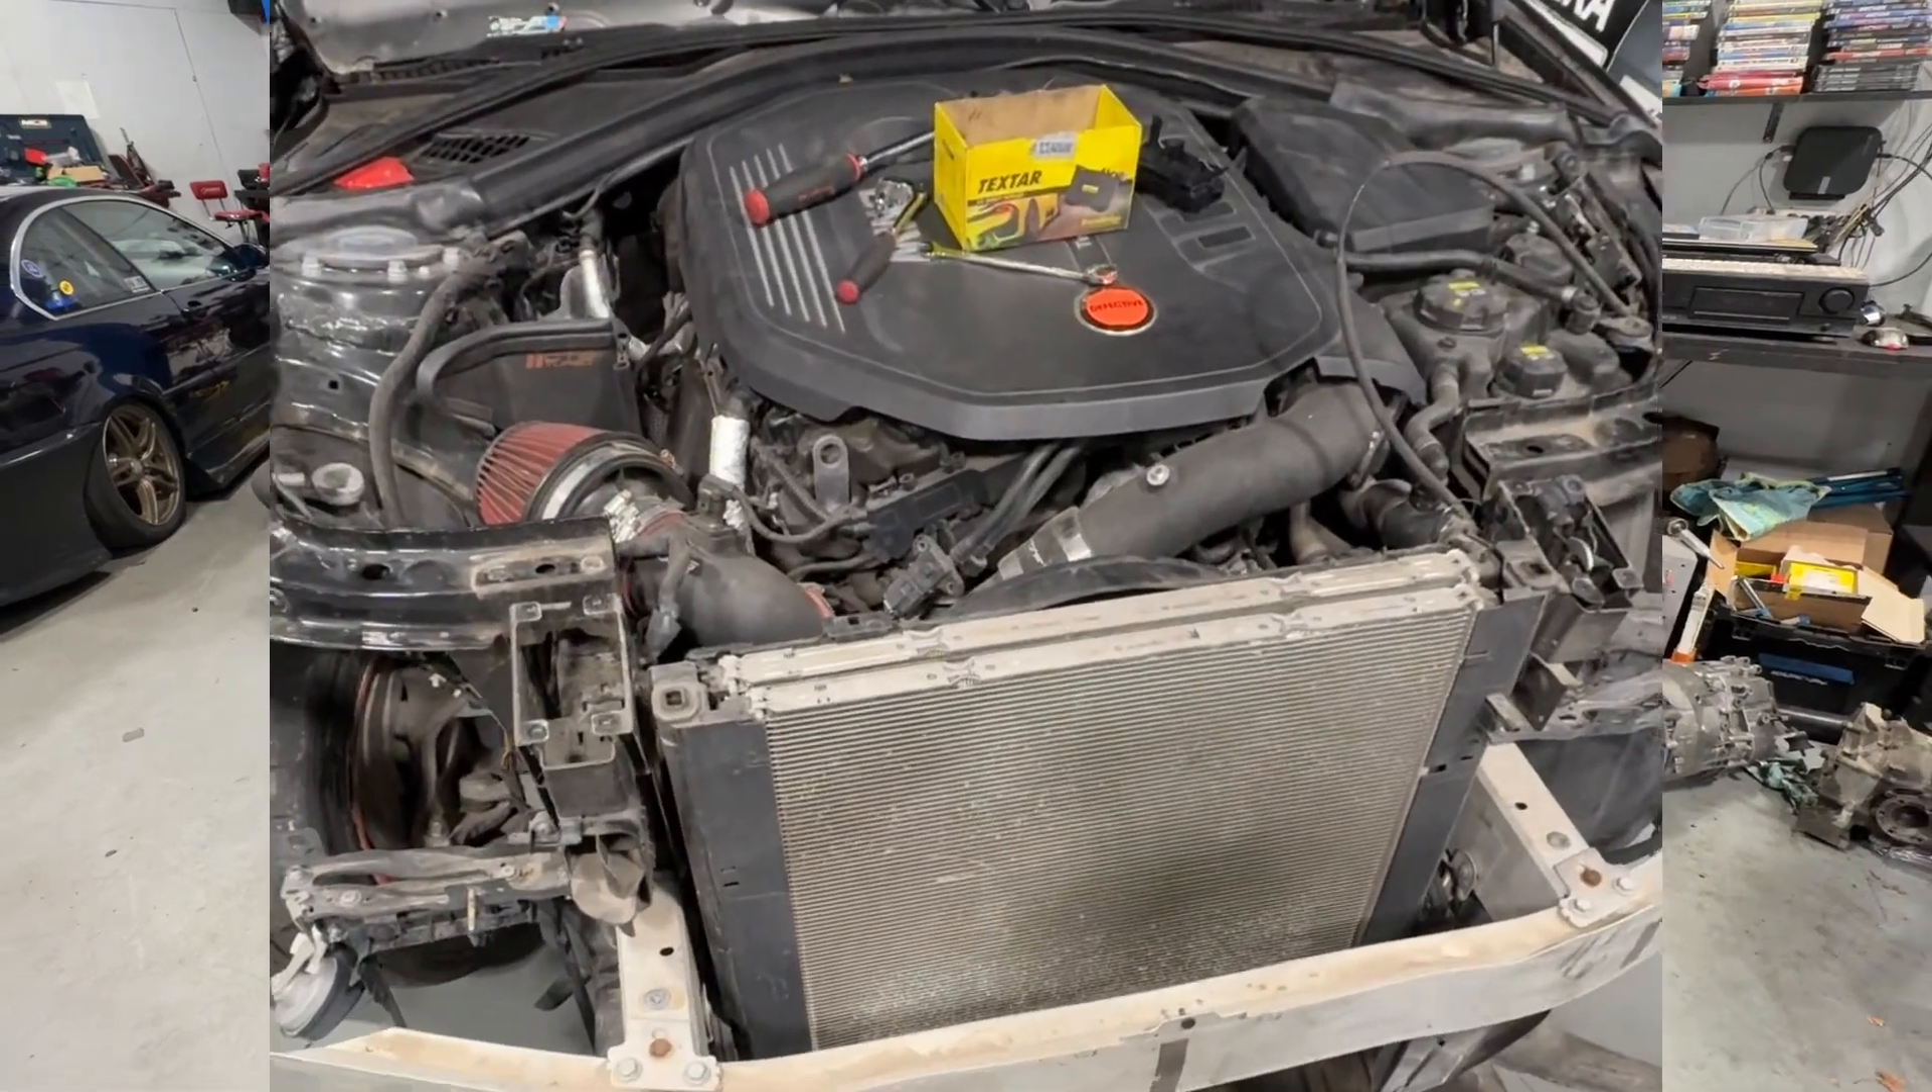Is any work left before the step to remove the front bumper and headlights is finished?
No.